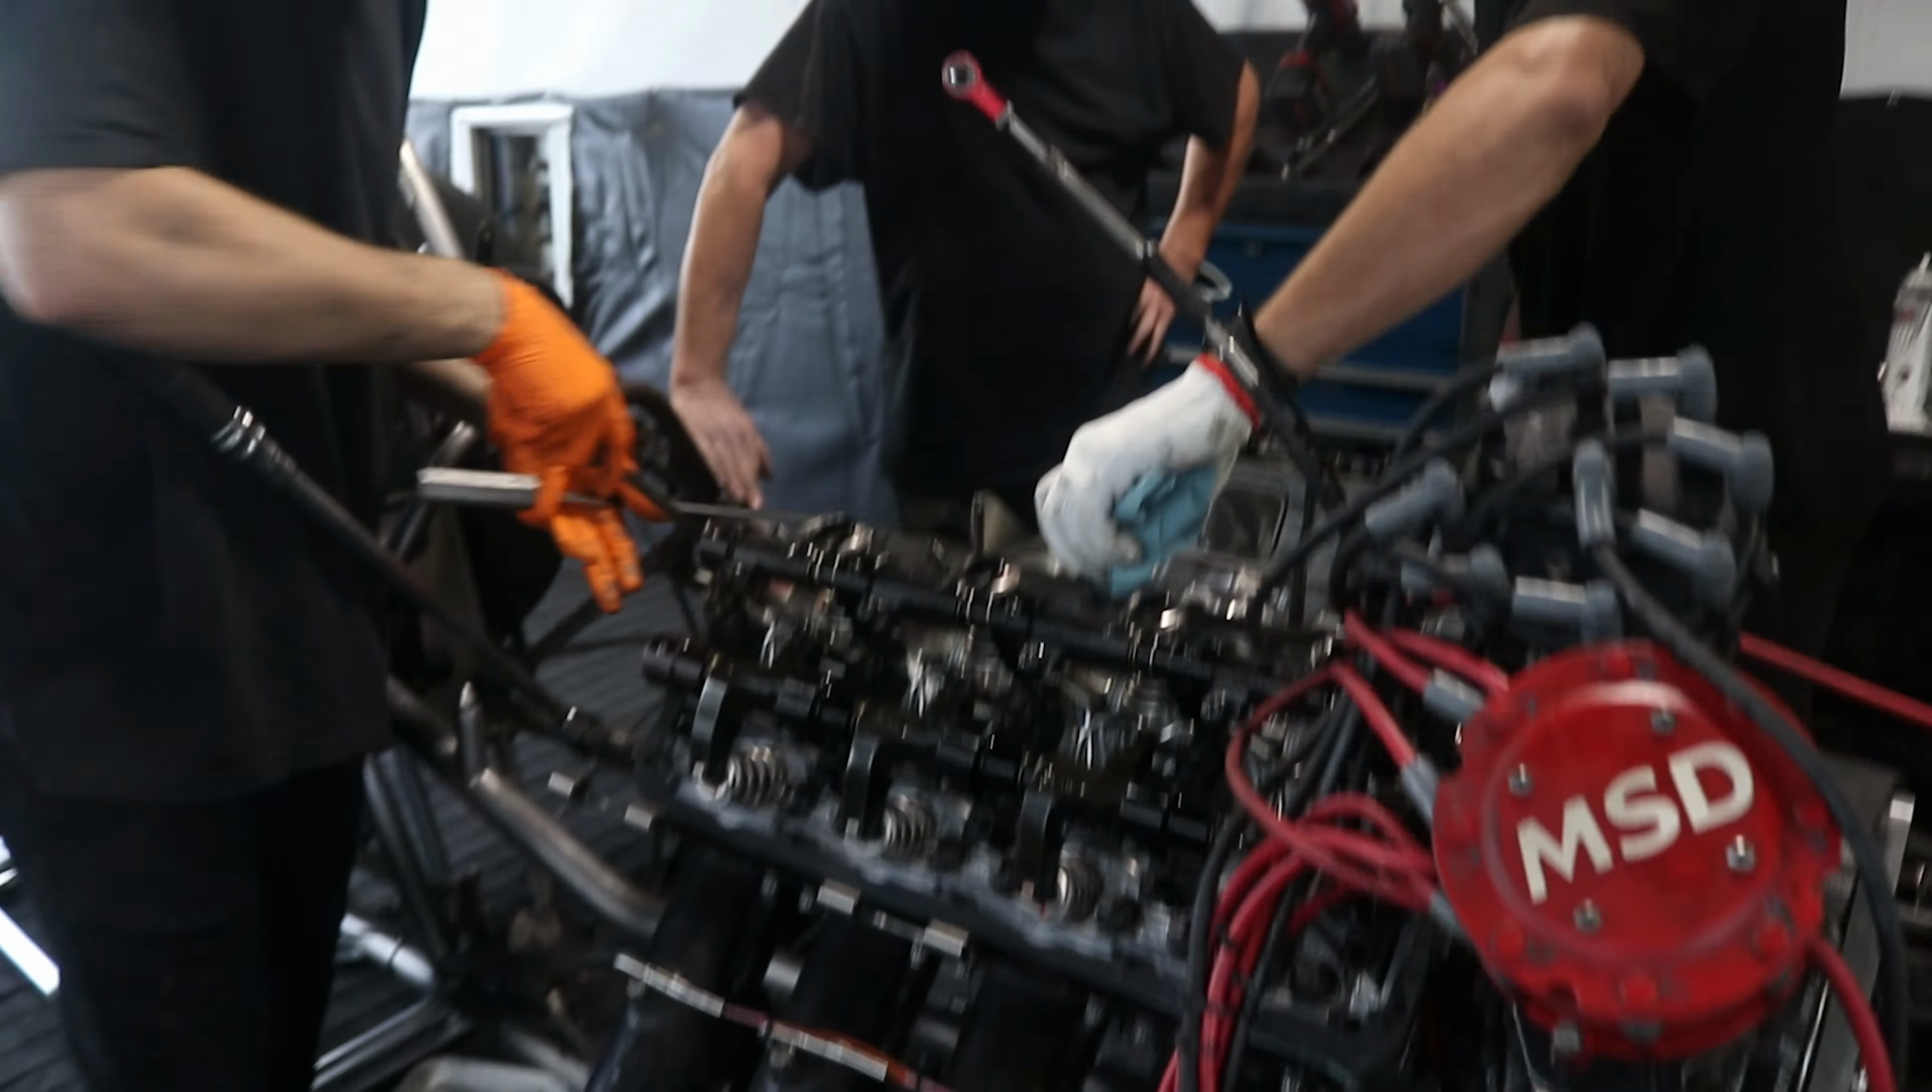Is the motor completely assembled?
No.